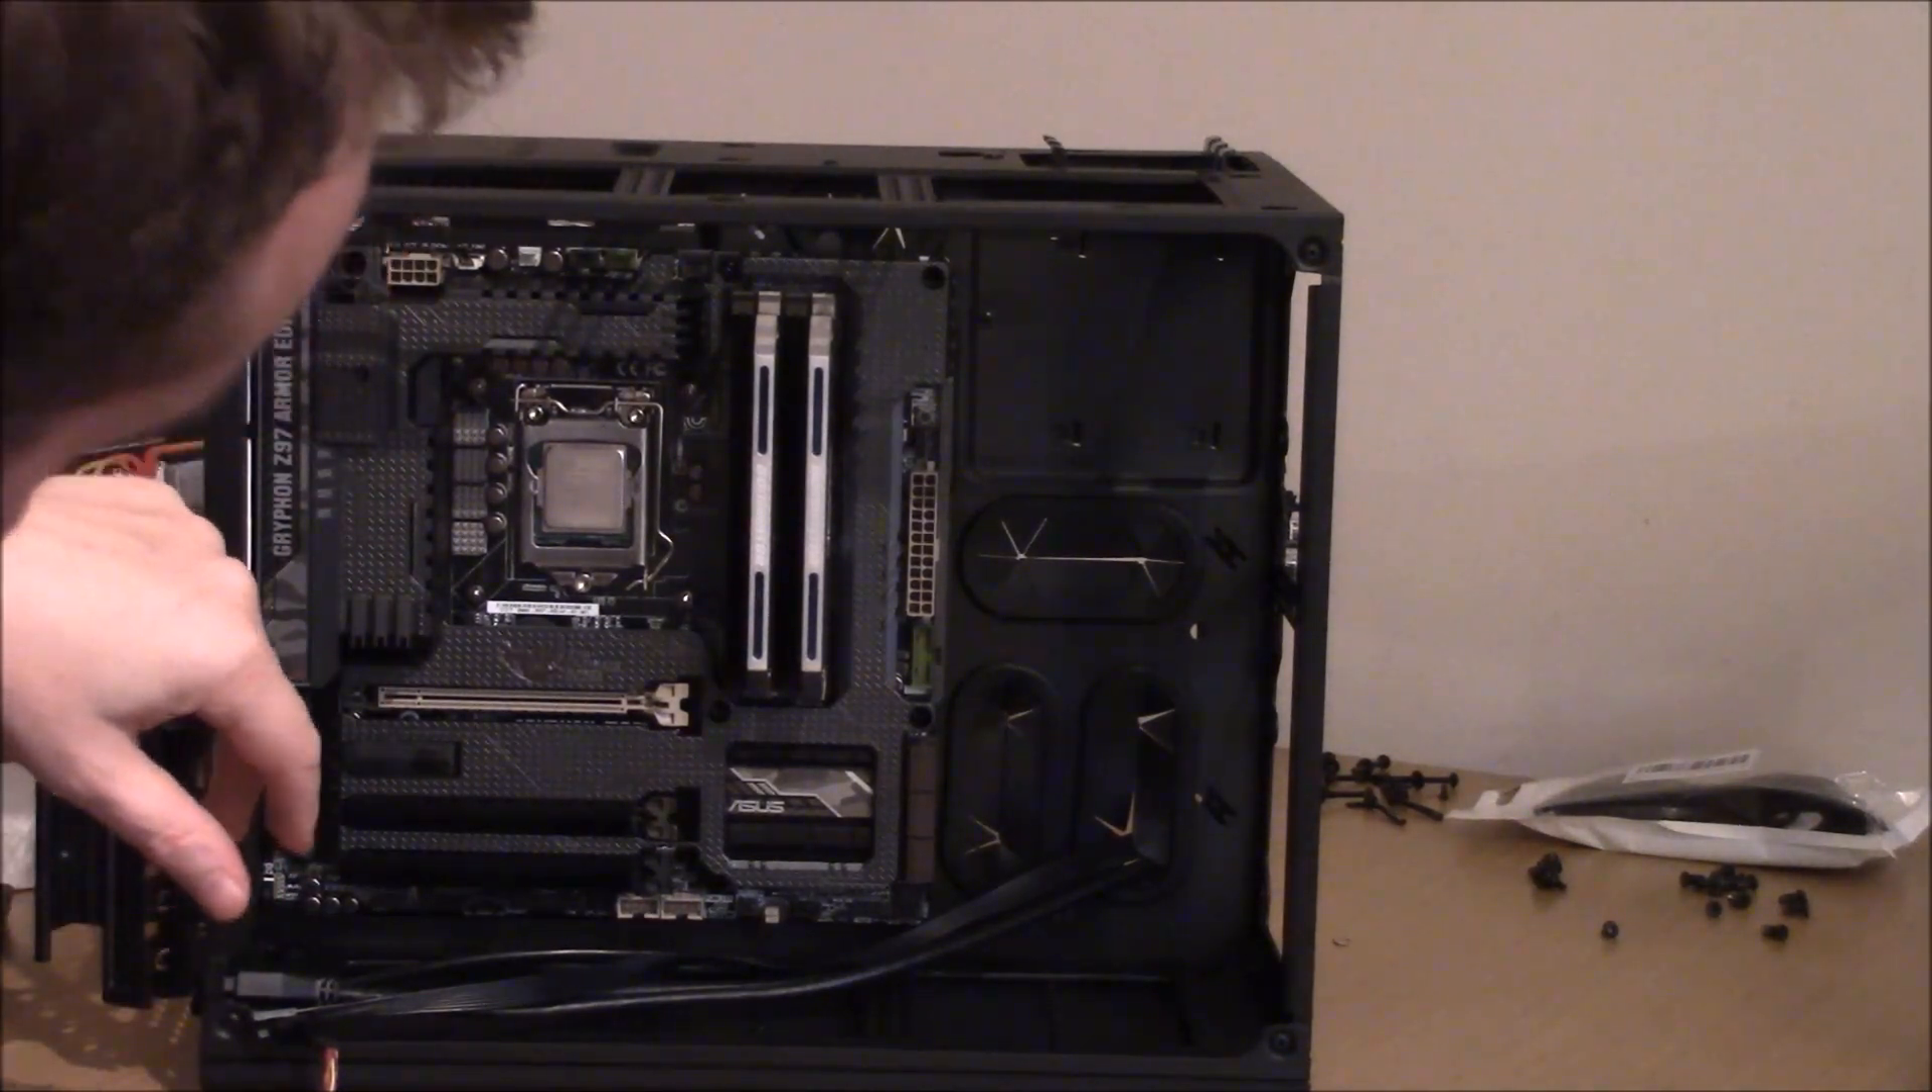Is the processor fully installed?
Yes.